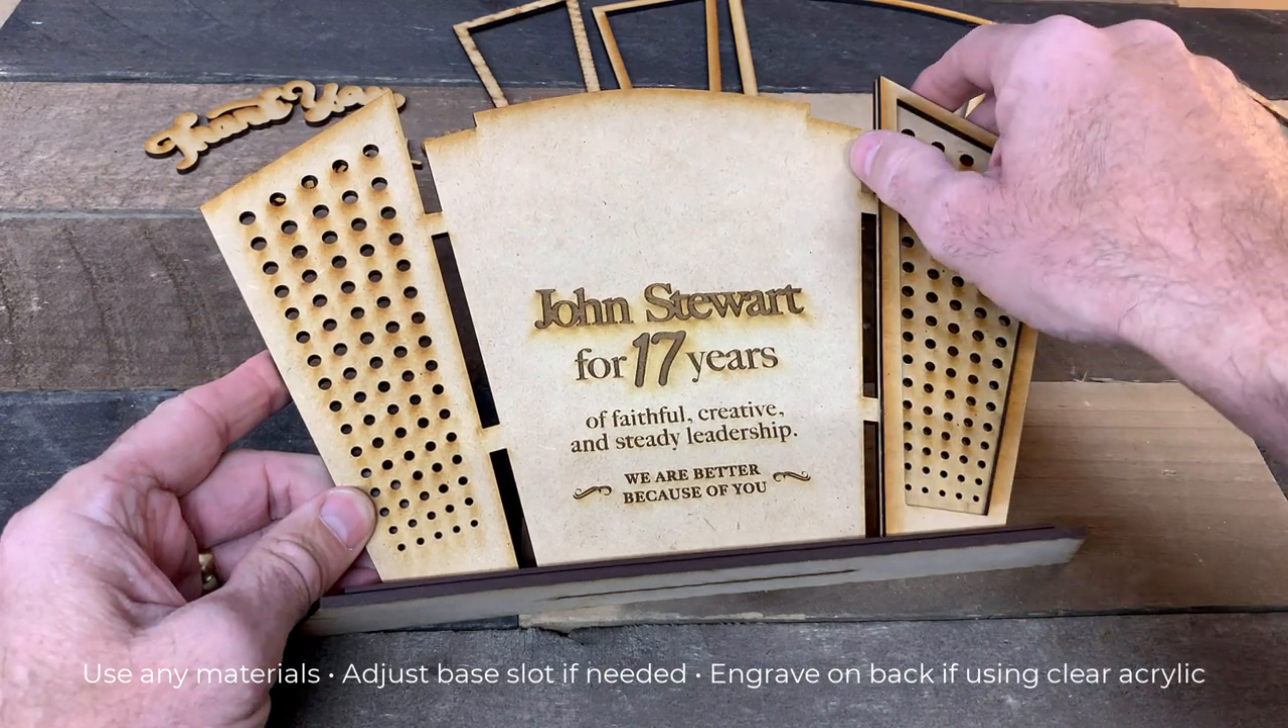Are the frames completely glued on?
No.